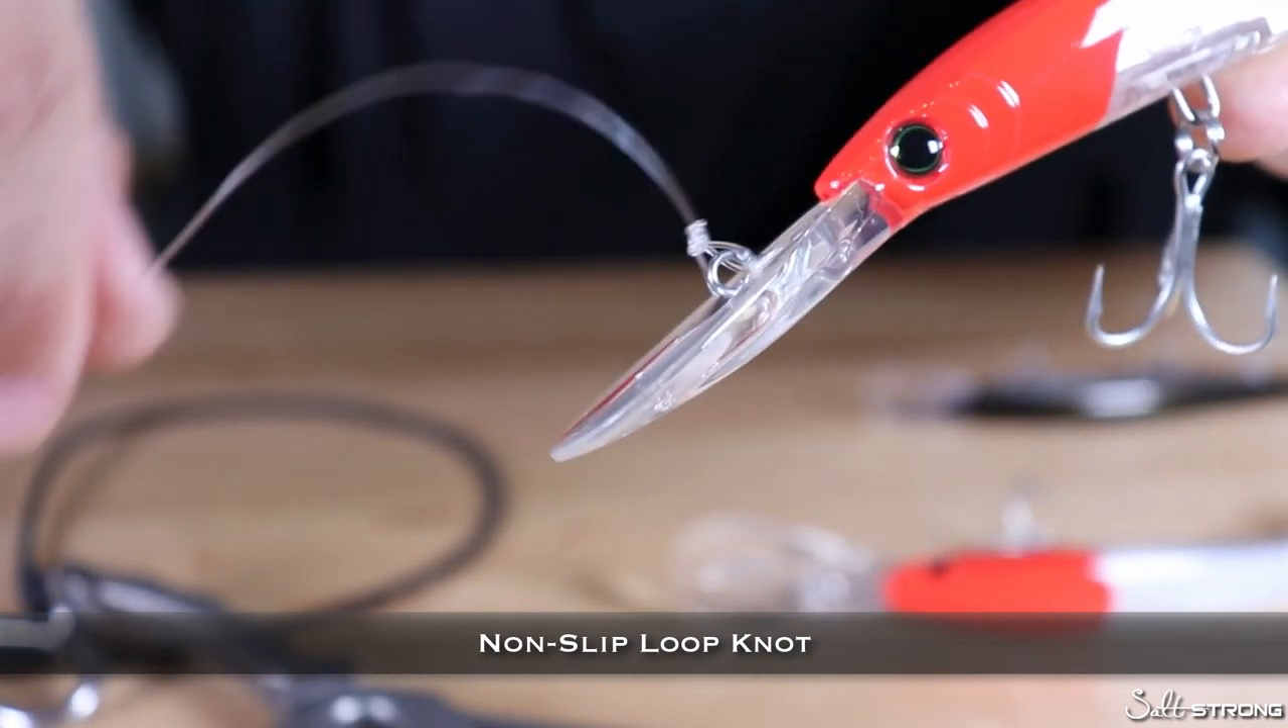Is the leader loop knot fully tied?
Yes.